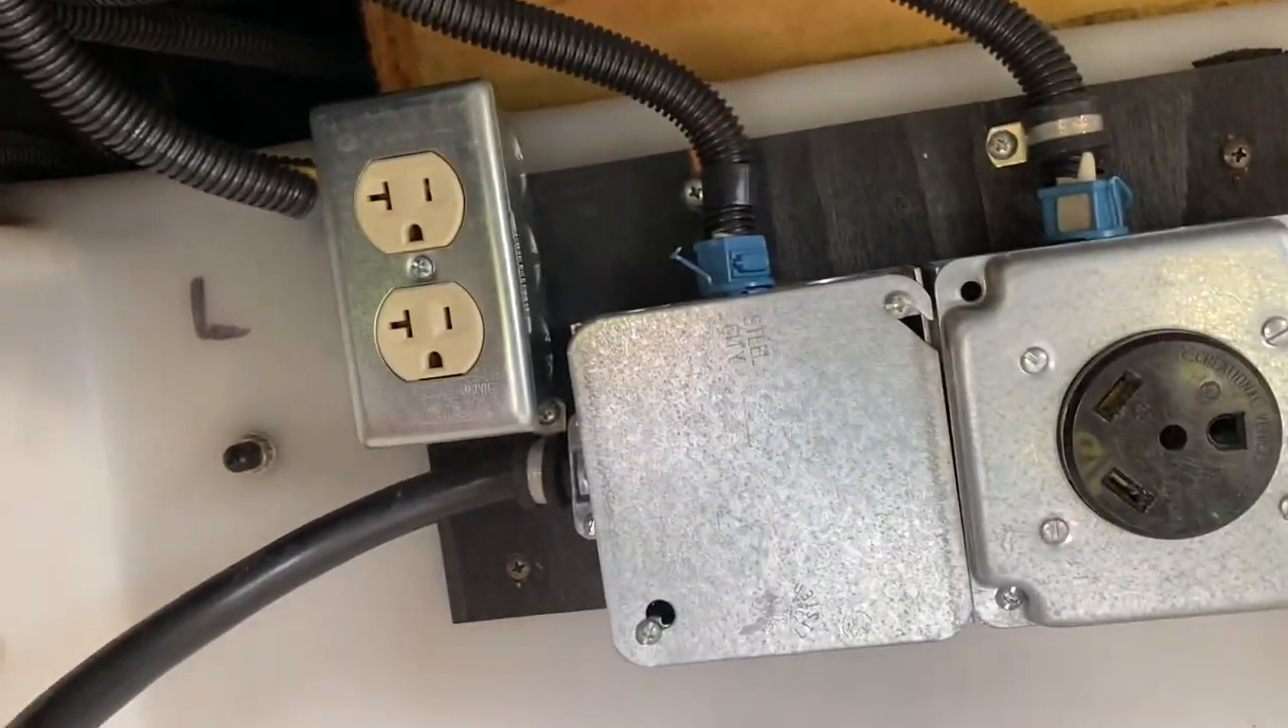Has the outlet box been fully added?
Yes.